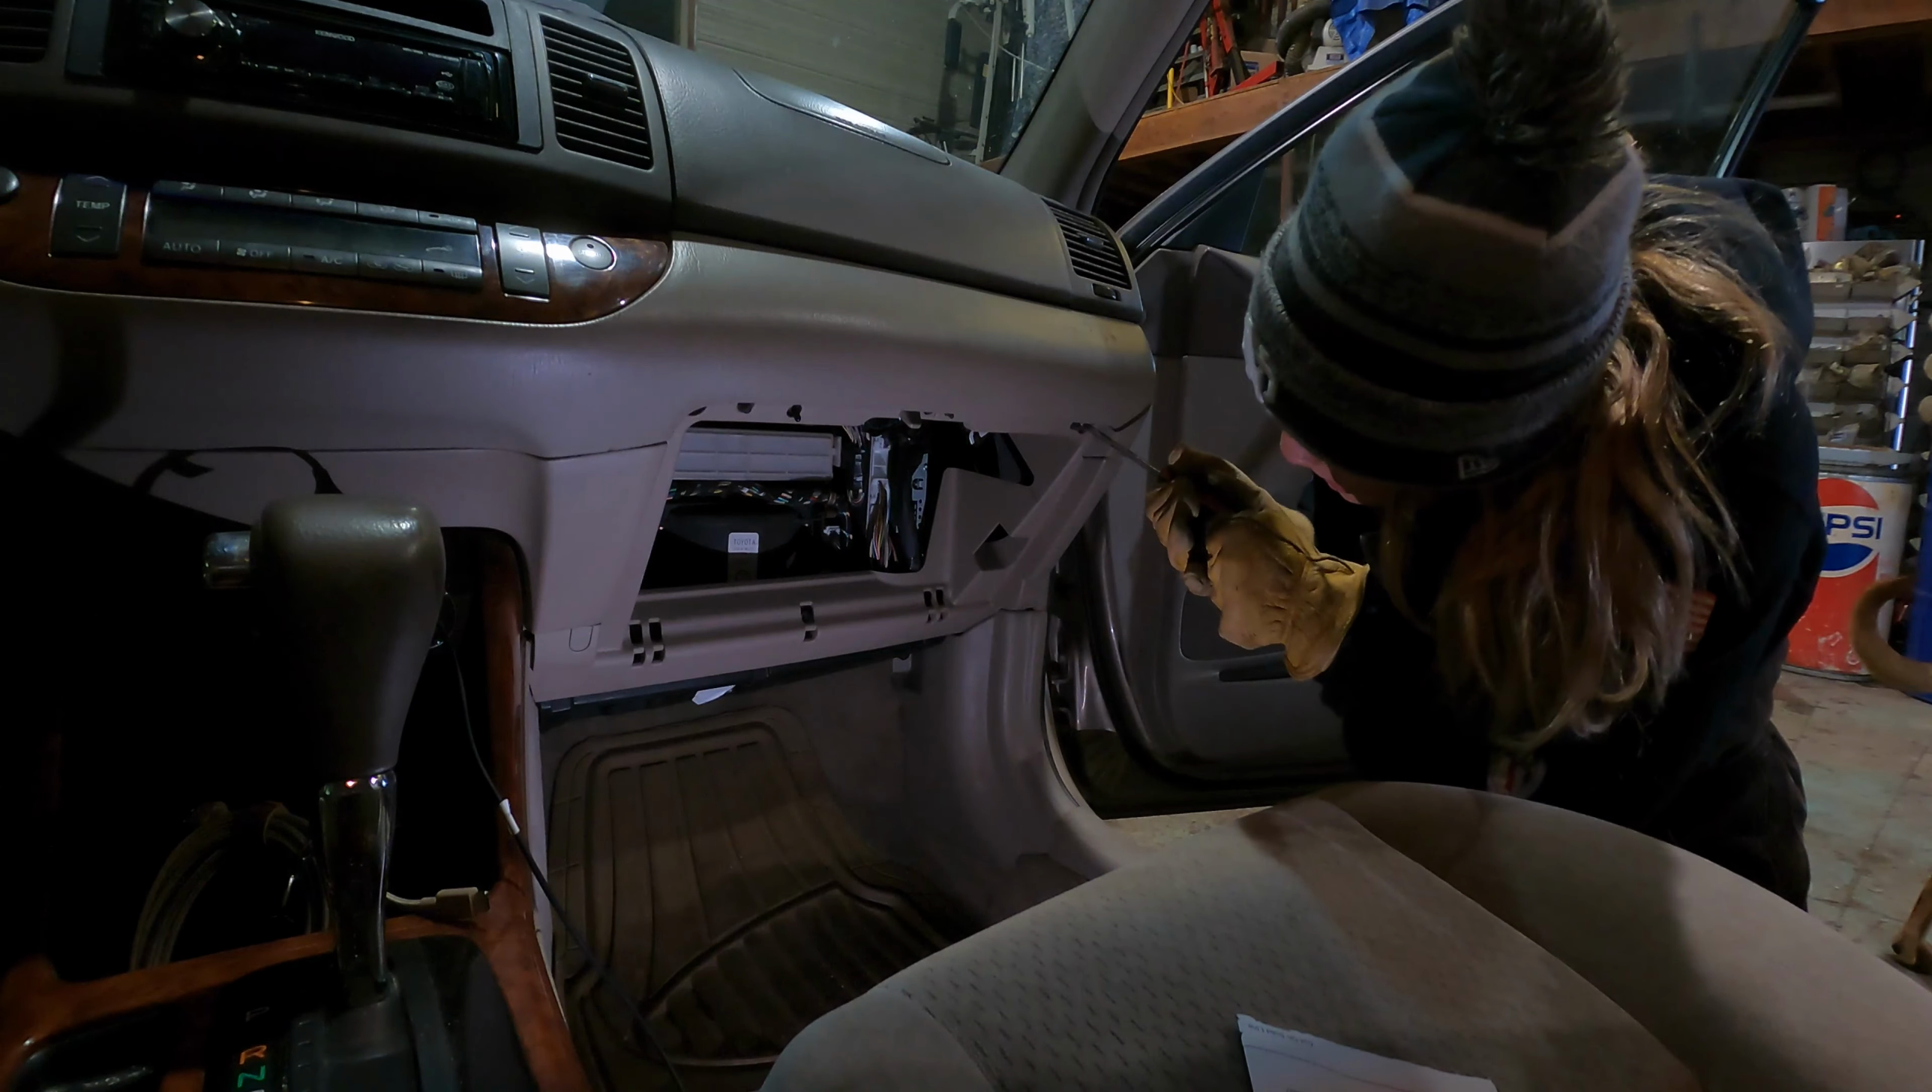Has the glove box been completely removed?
Yes.